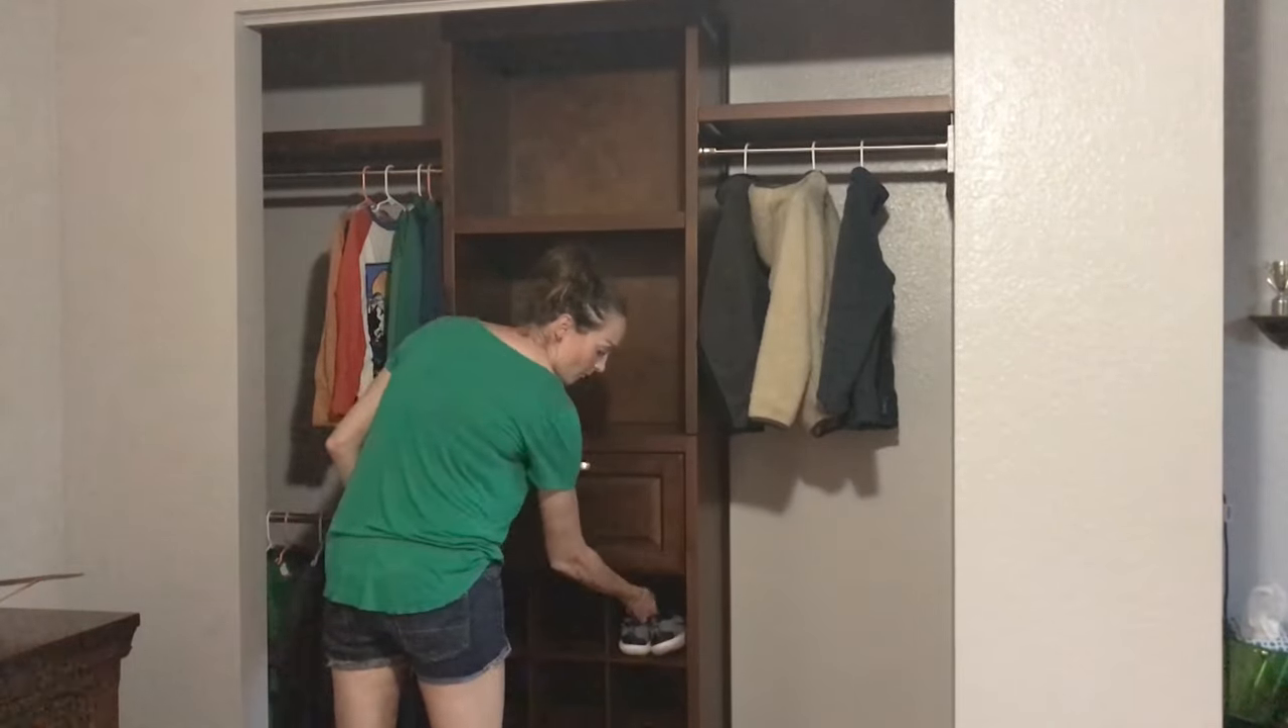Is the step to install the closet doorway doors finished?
No.